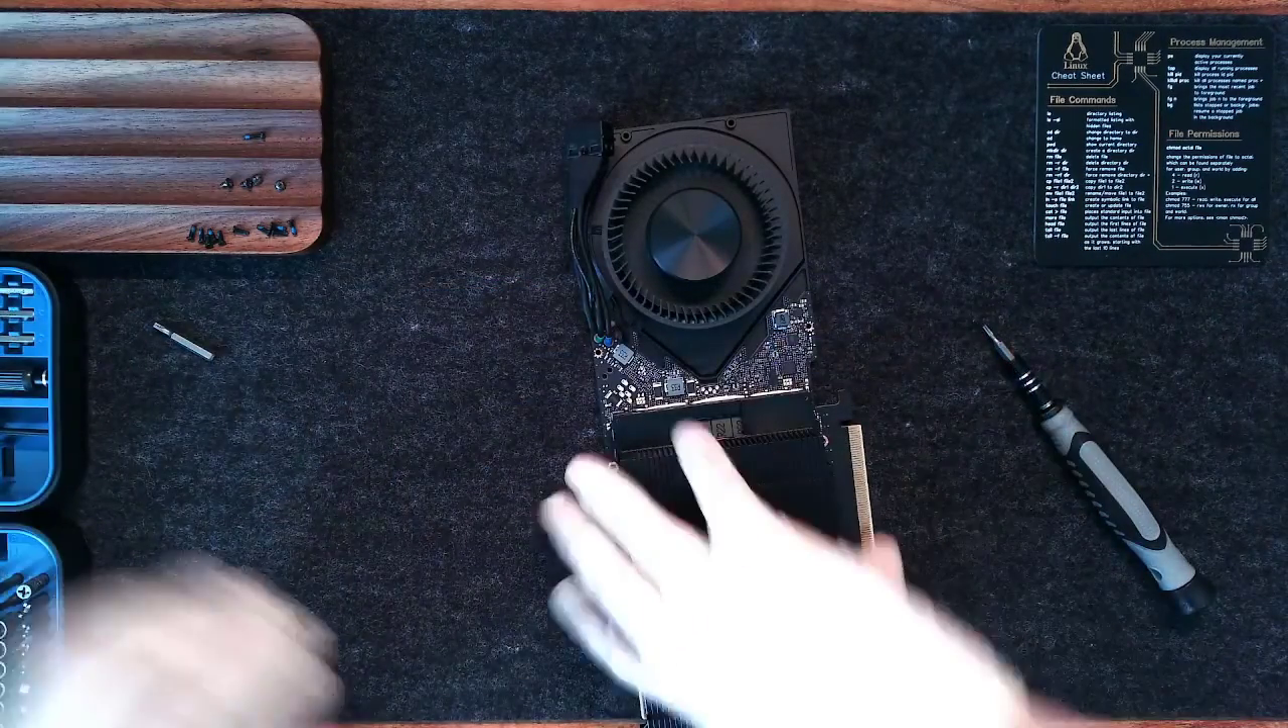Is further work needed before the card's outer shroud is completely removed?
No.